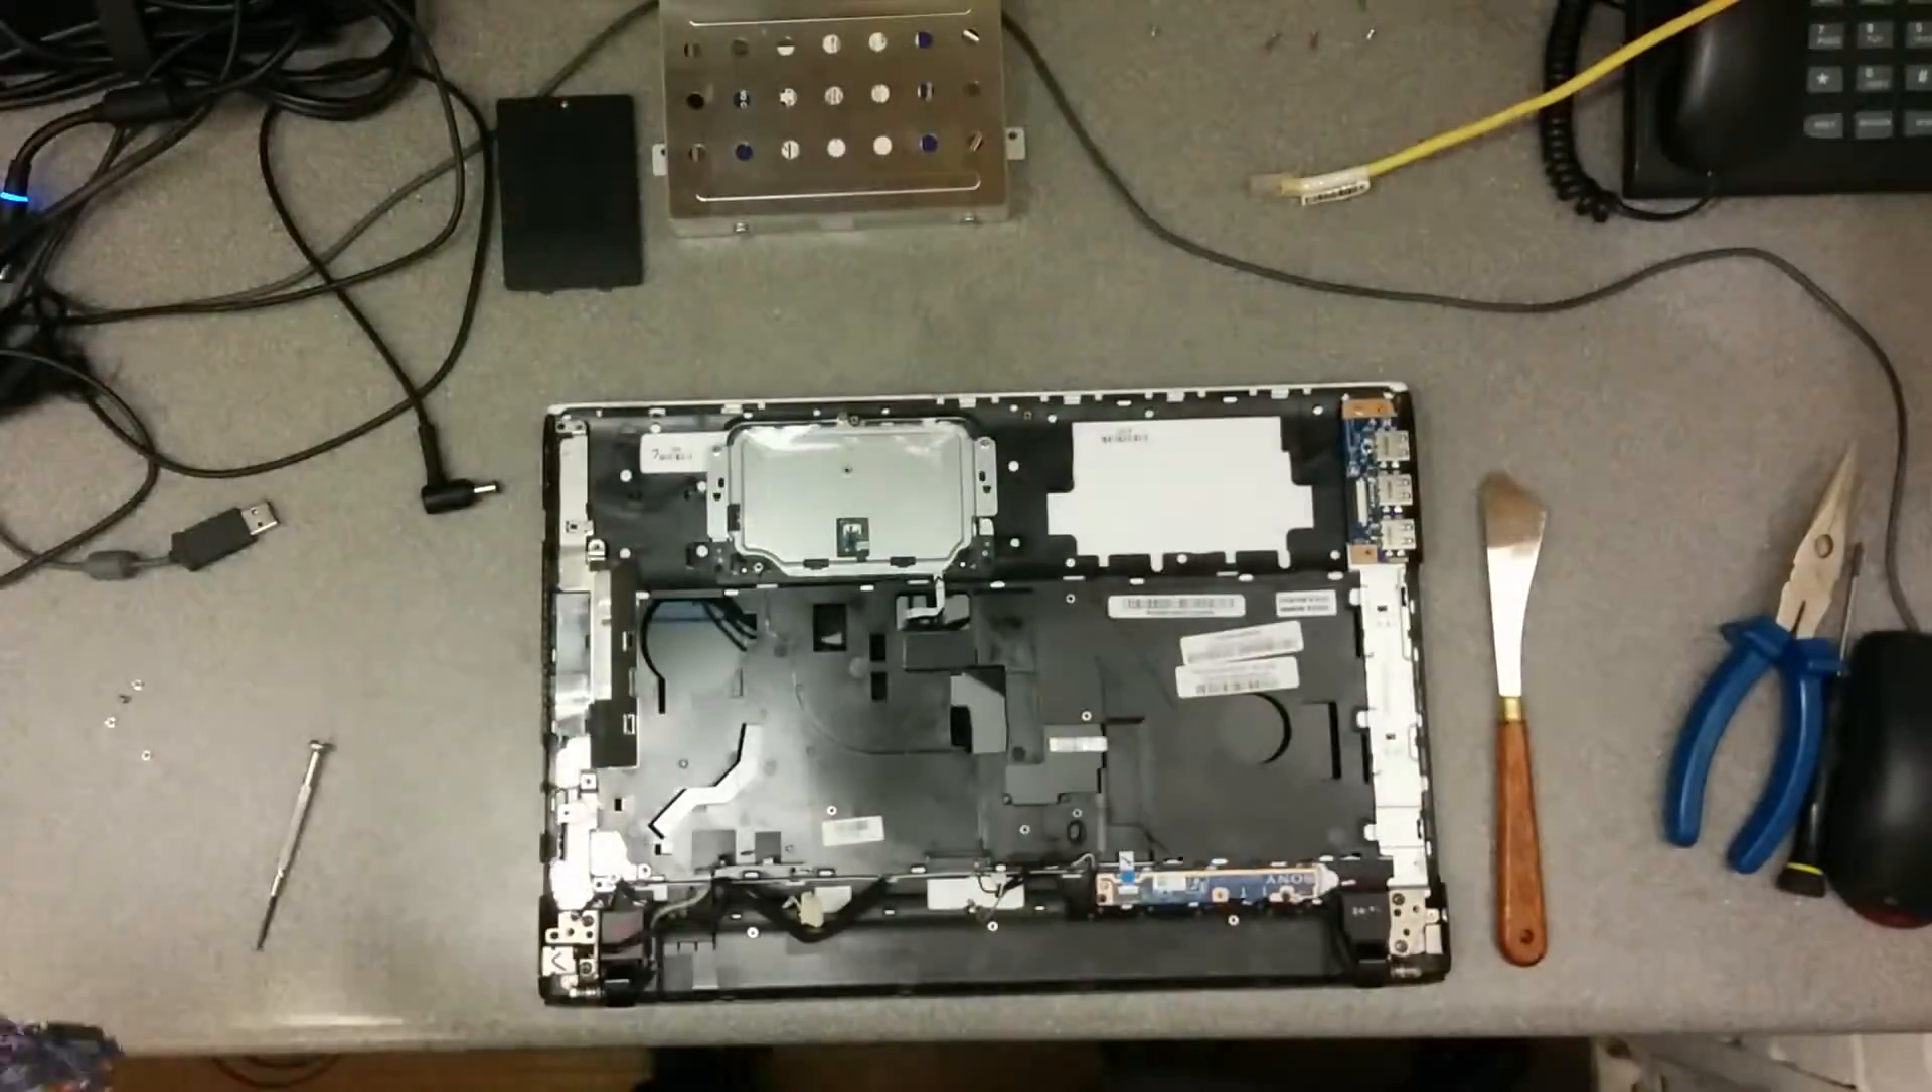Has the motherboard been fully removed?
Yes.